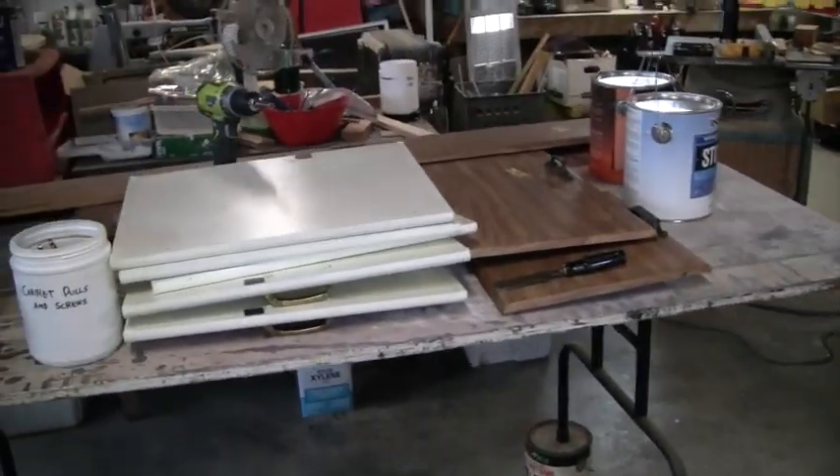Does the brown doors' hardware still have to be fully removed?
Yes.